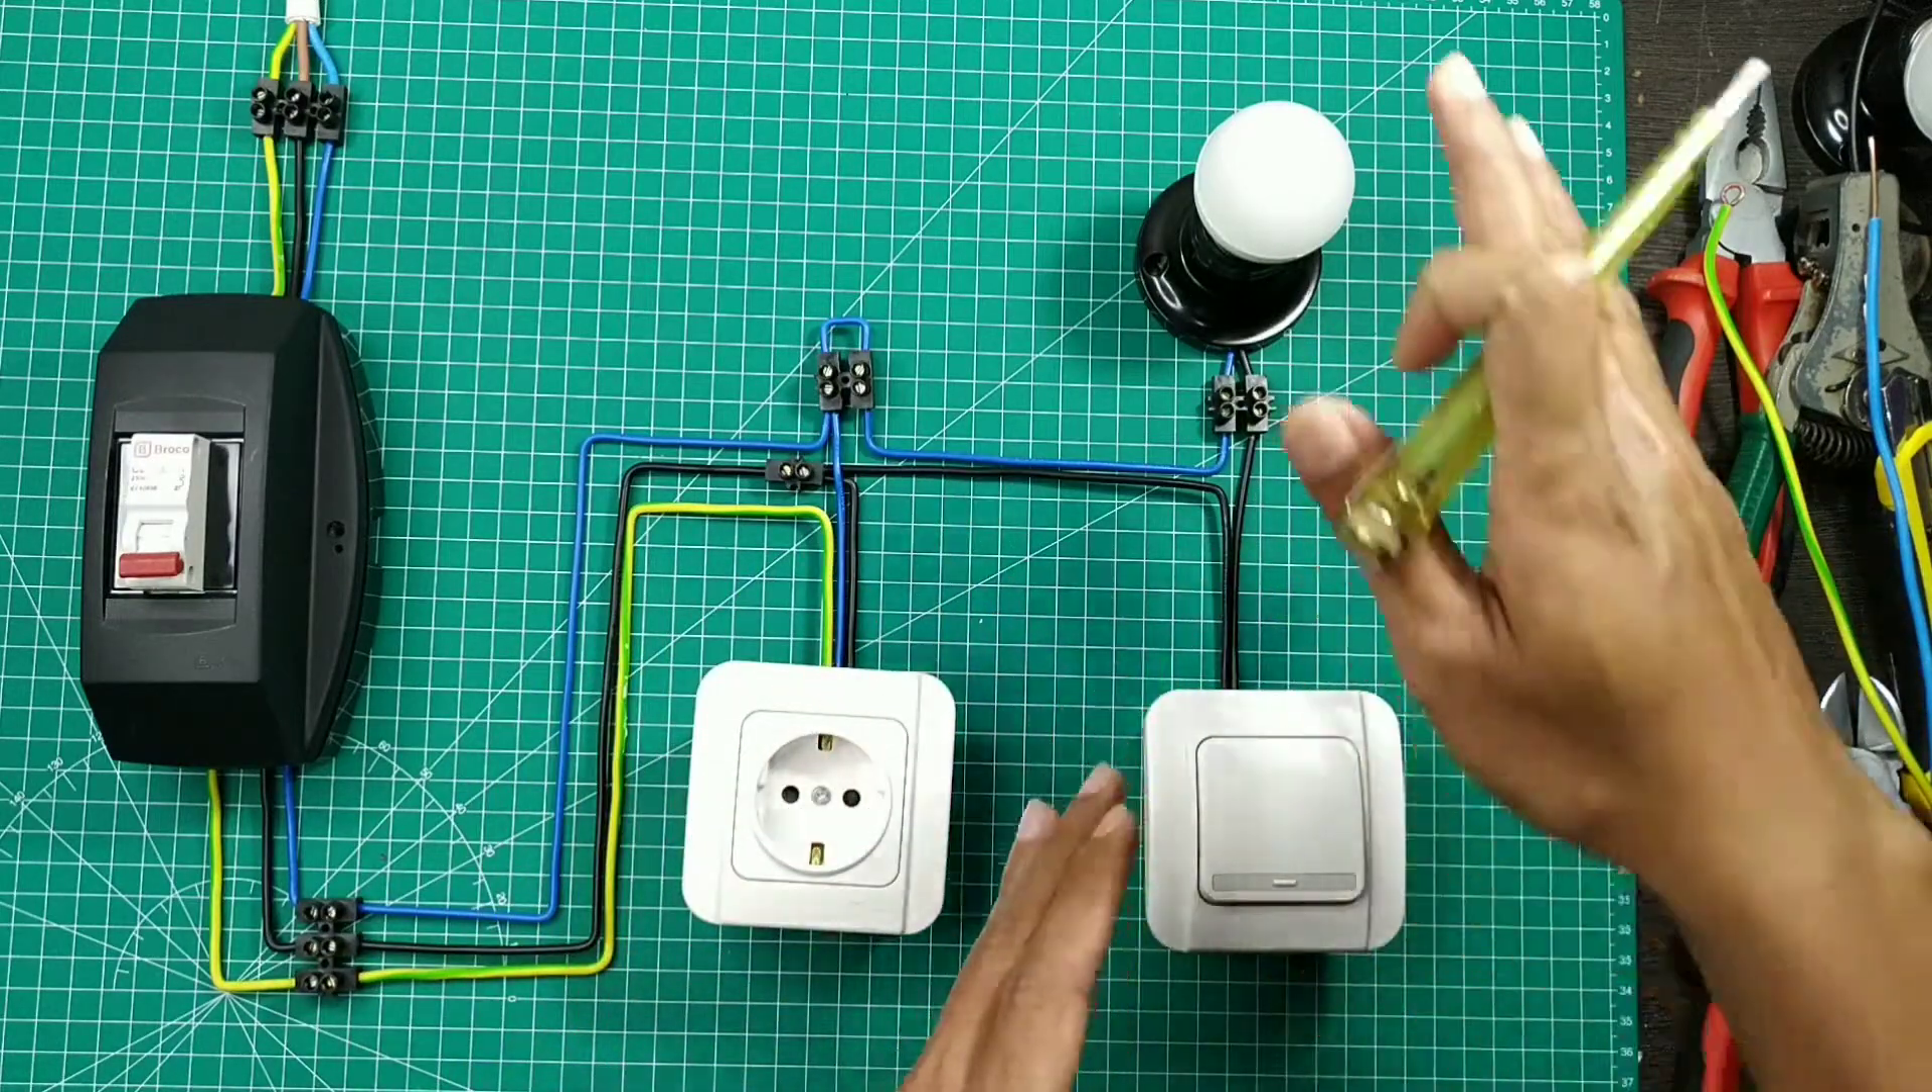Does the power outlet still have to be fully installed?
No.